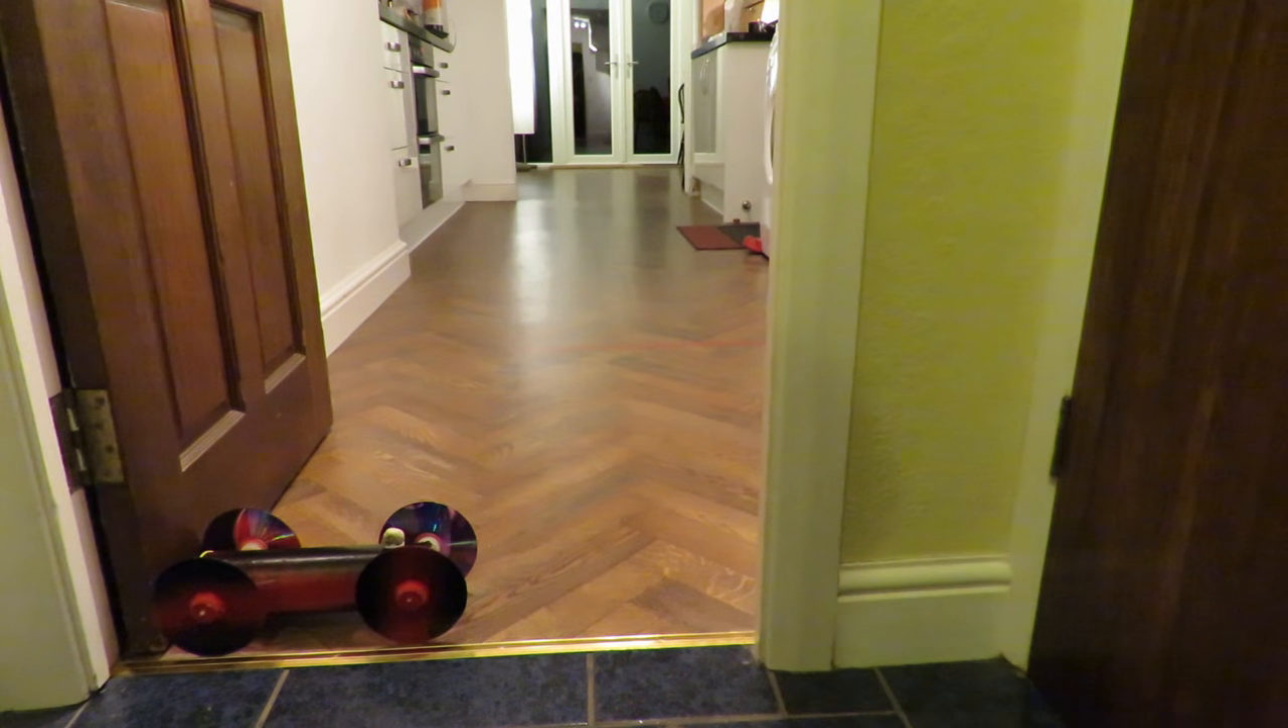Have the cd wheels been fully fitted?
Yes.